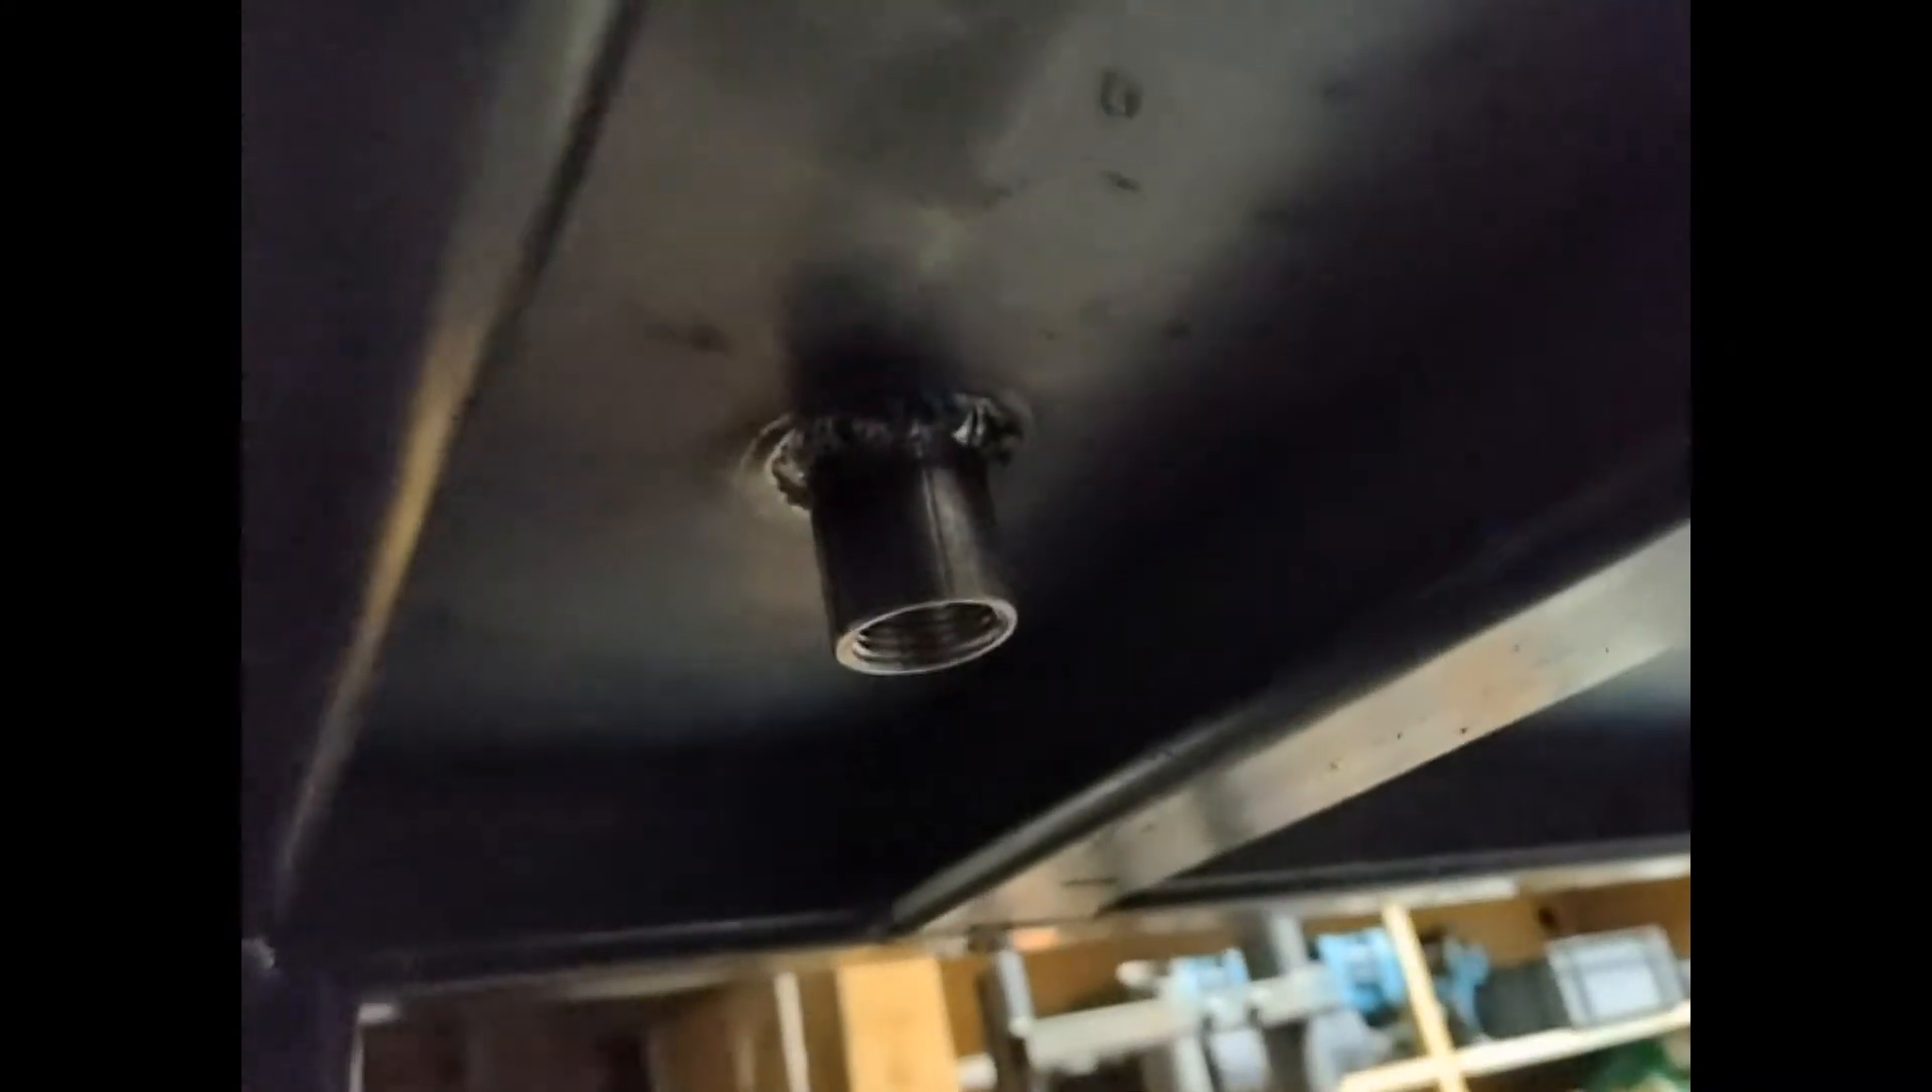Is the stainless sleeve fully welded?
Yes.